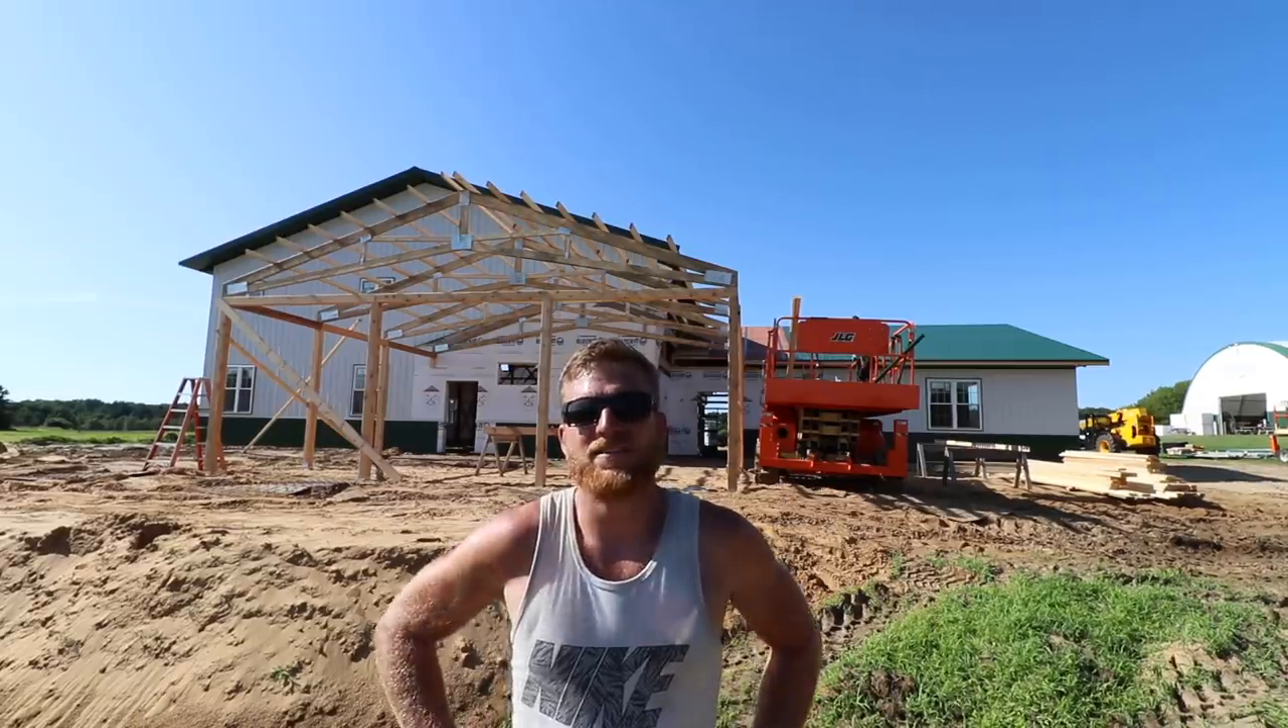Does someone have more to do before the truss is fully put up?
No.